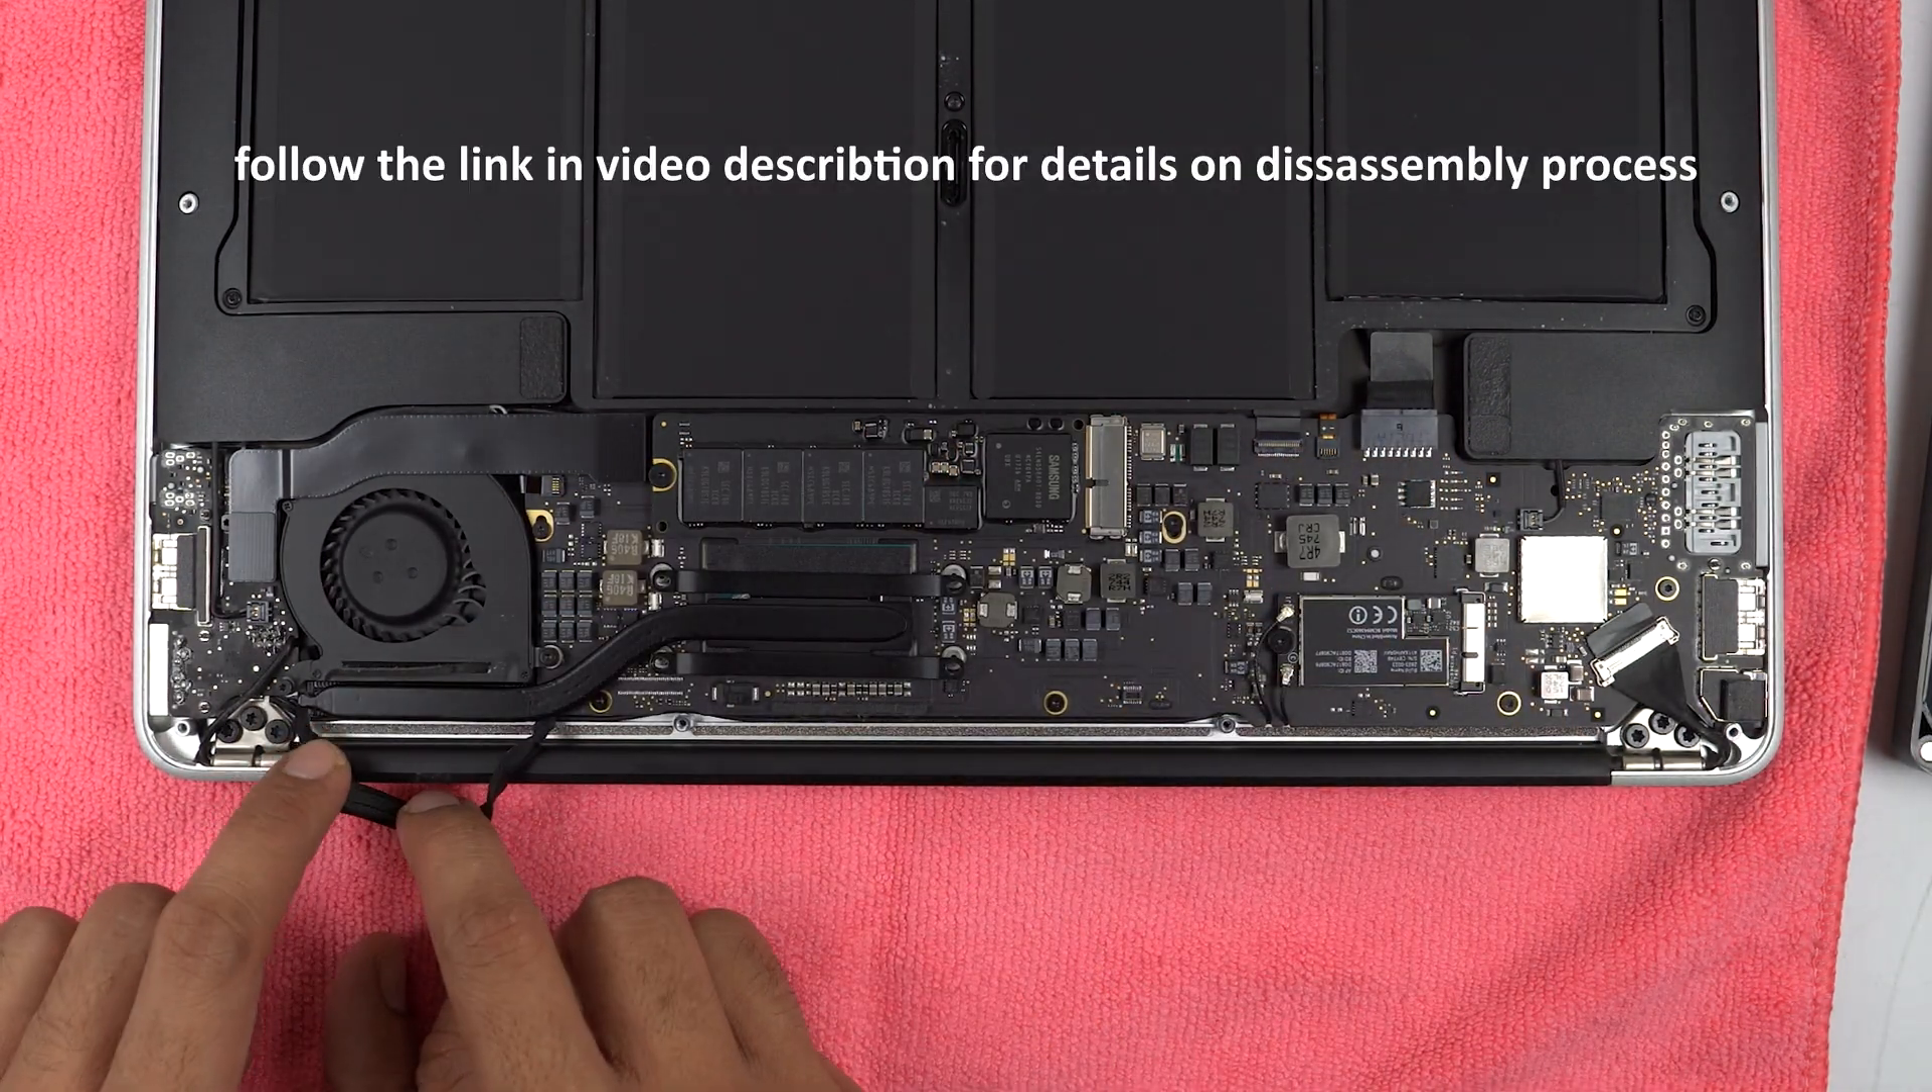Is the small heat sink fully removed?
No.